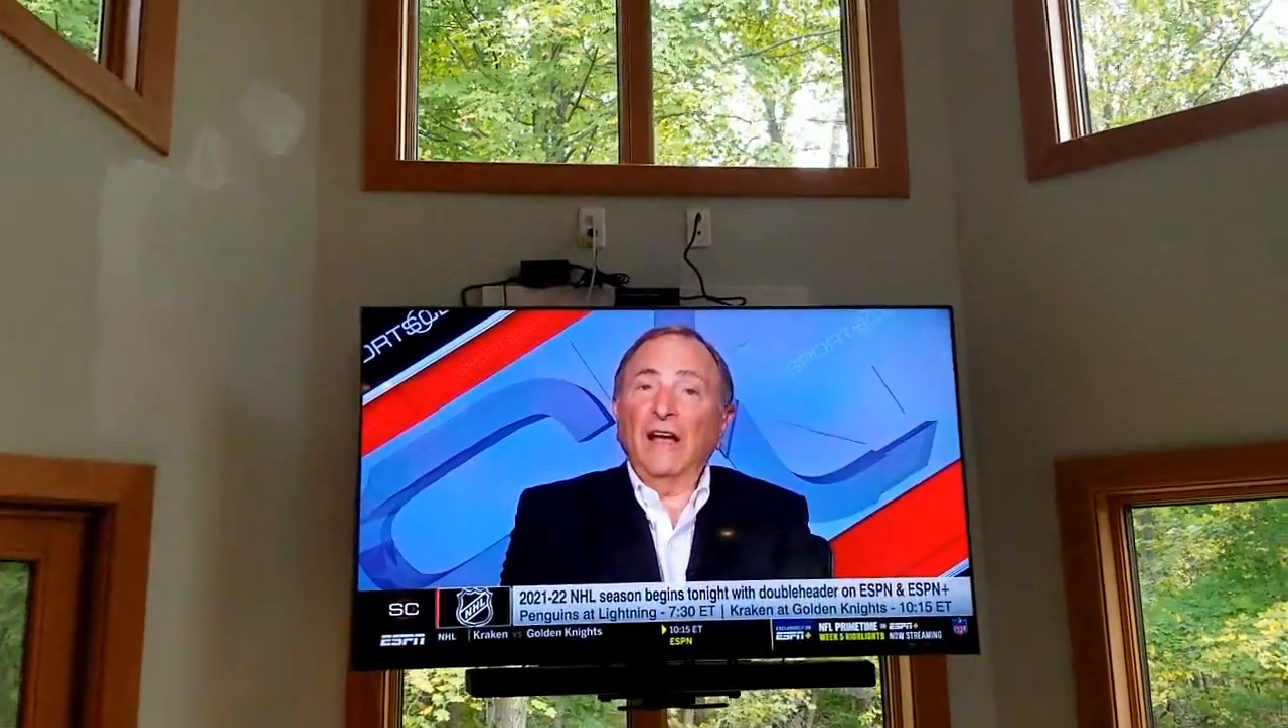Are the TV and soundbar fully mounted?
Yes.